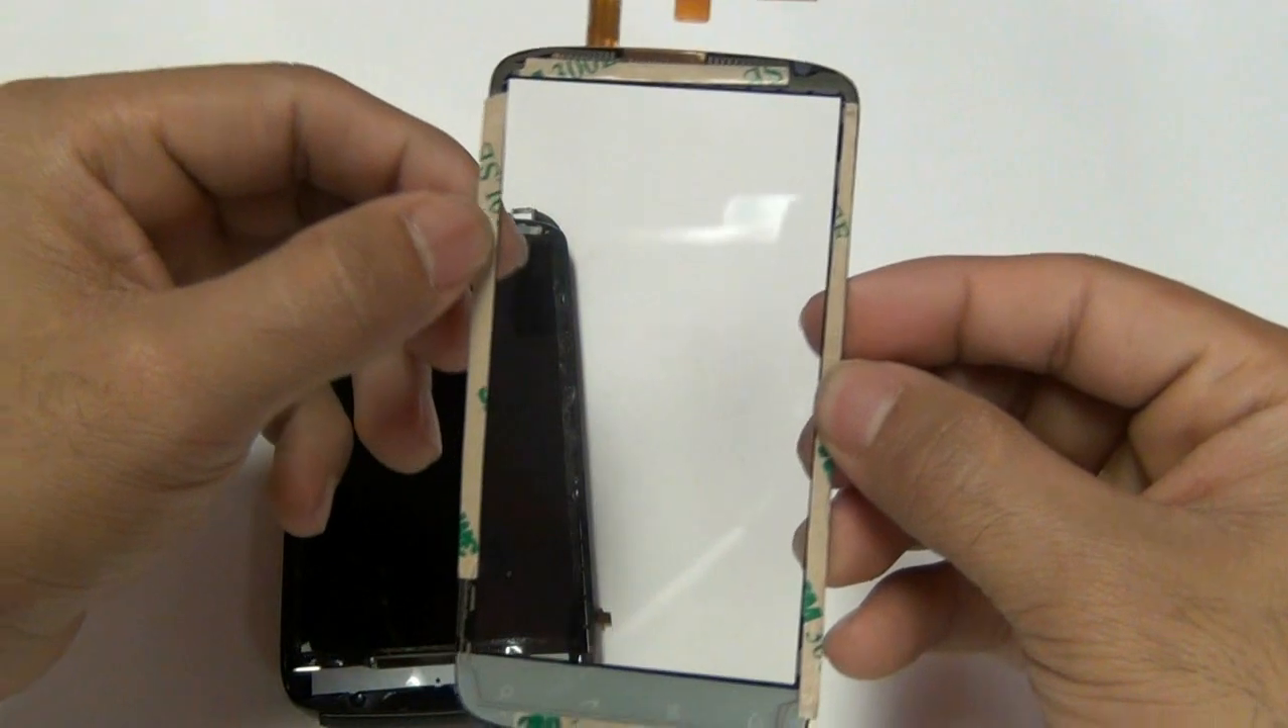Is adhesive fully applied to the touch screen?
Yes.